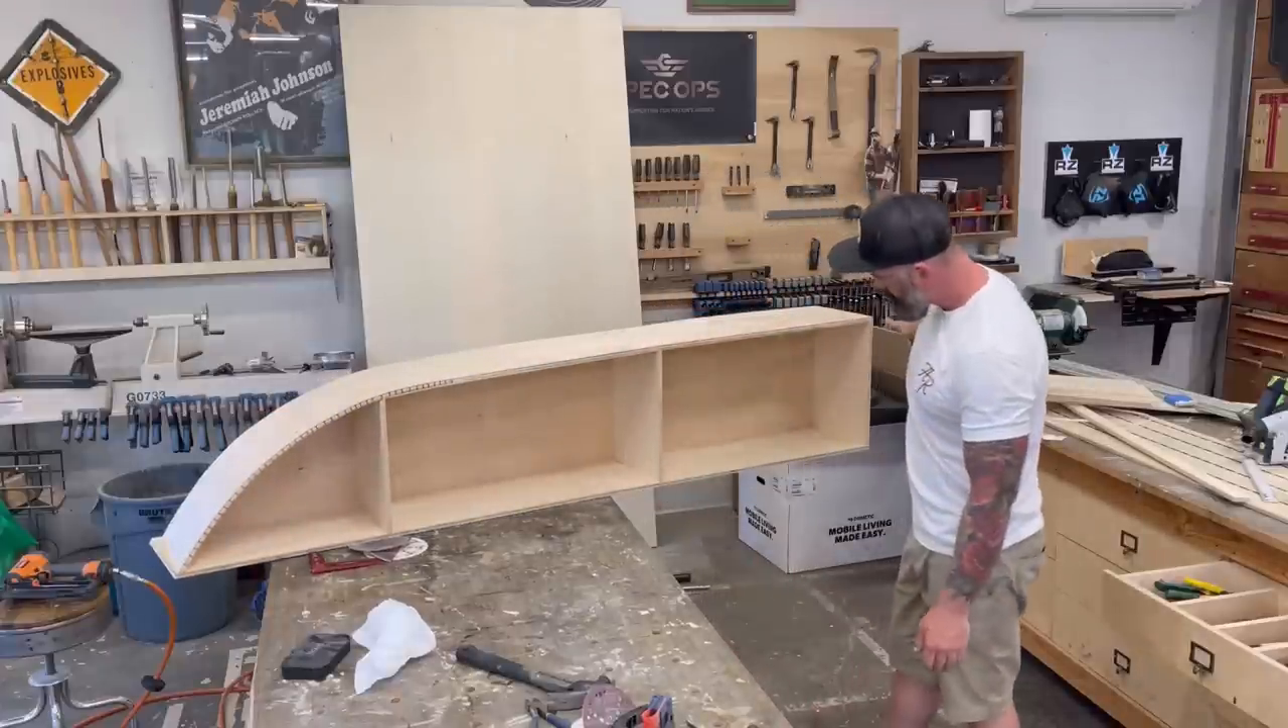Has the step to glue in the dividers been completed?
Yes.